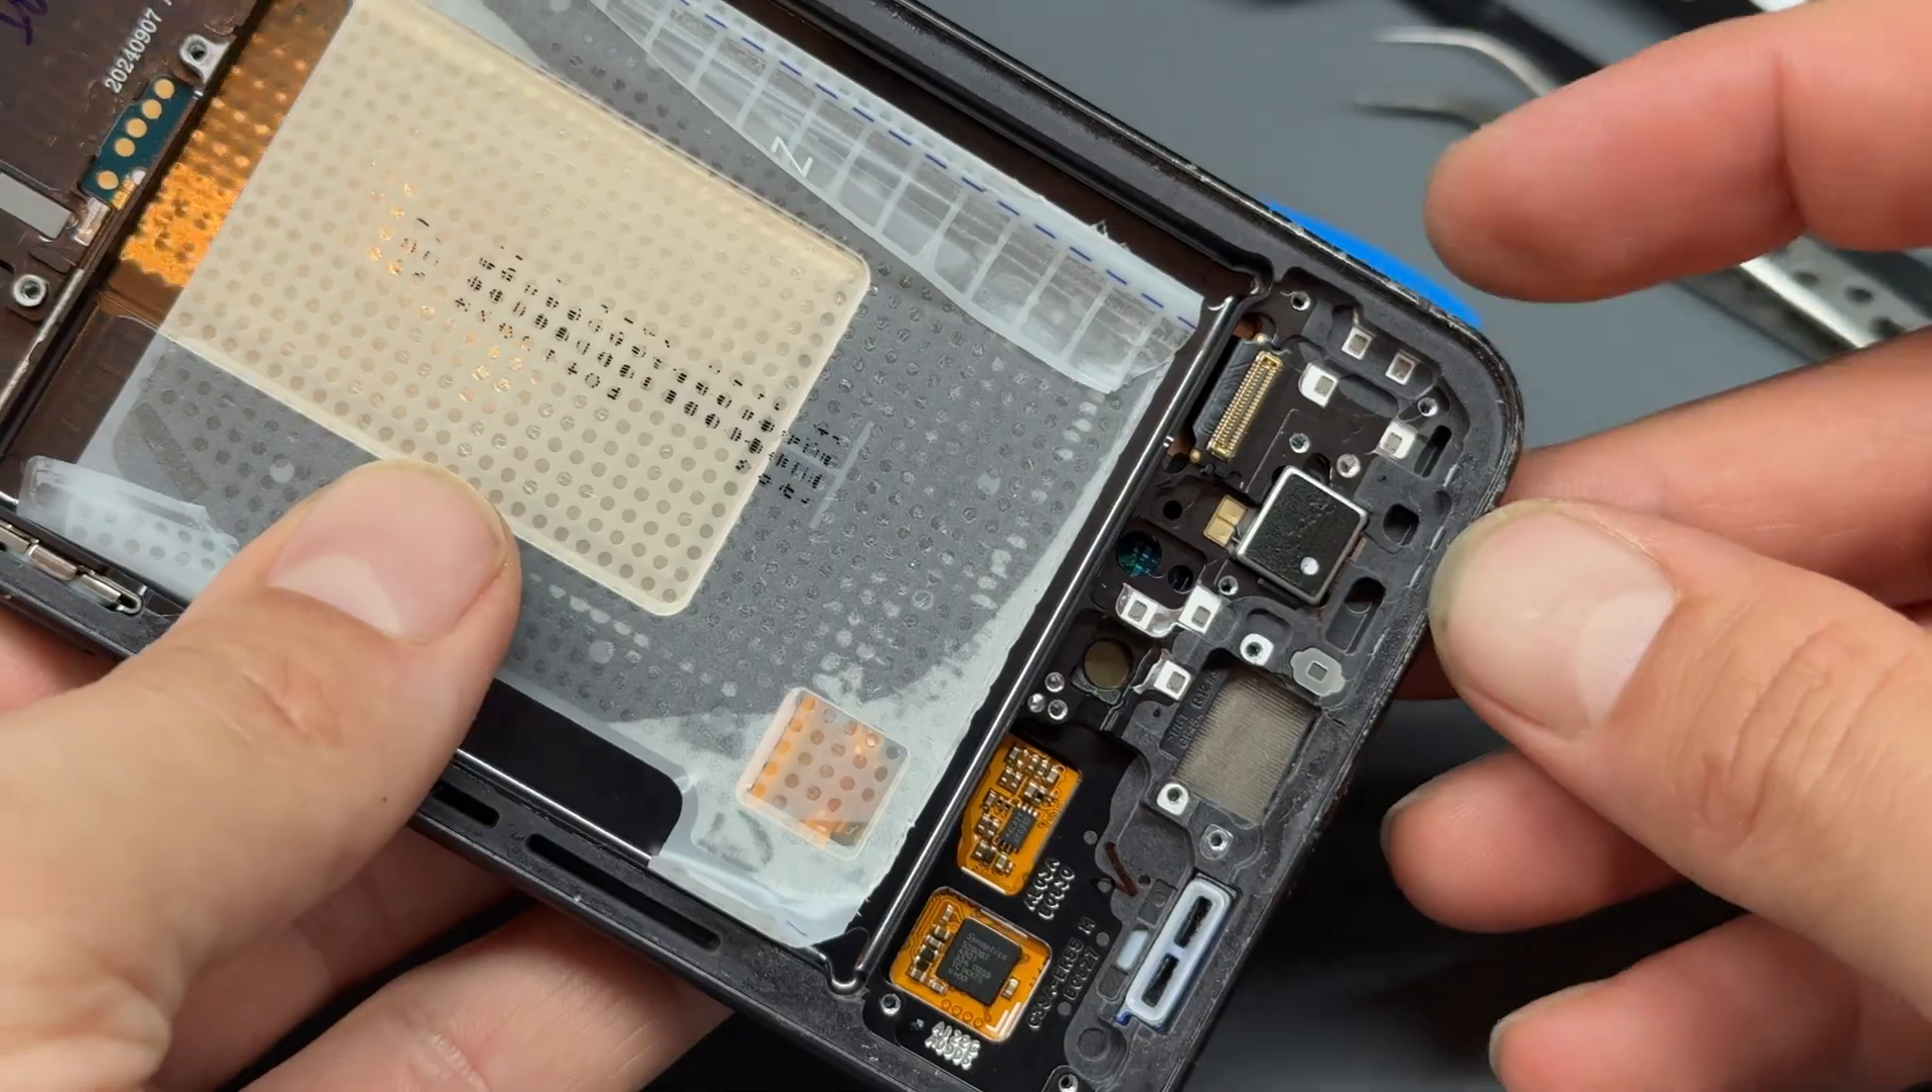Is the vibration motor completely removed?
No.